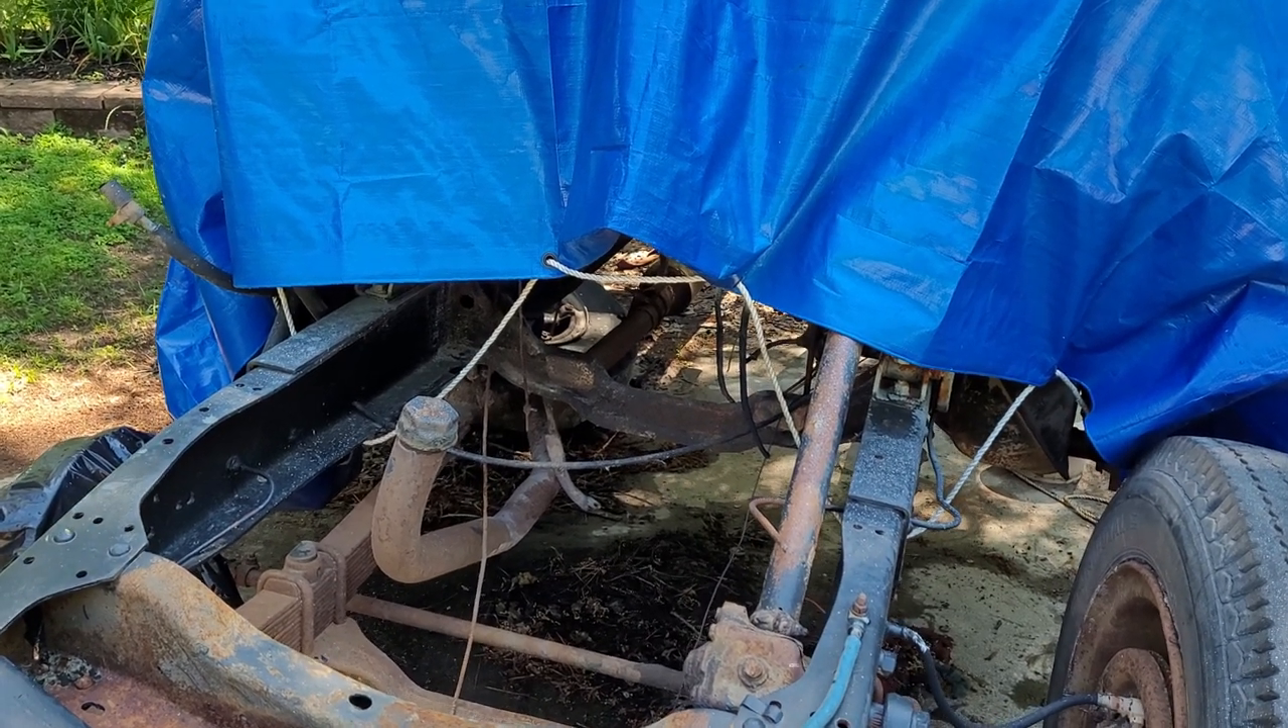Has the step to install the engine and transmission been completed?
No.